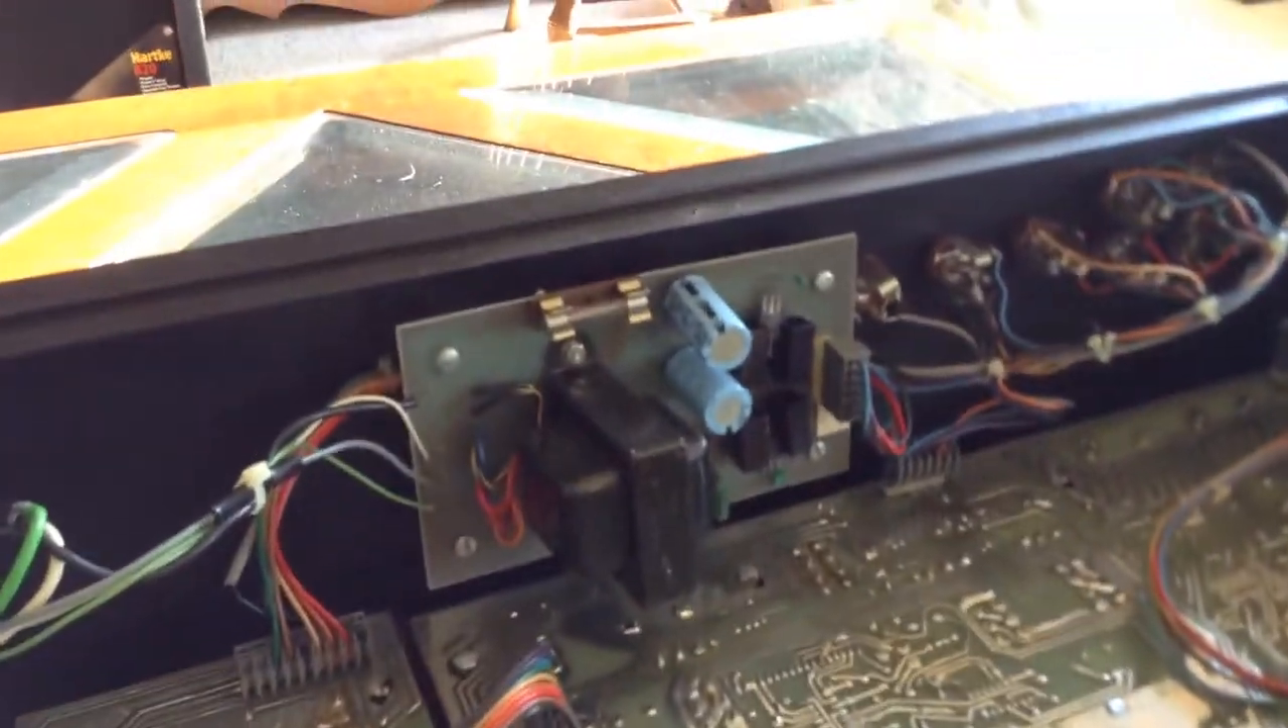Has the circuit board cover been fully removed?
Yes.